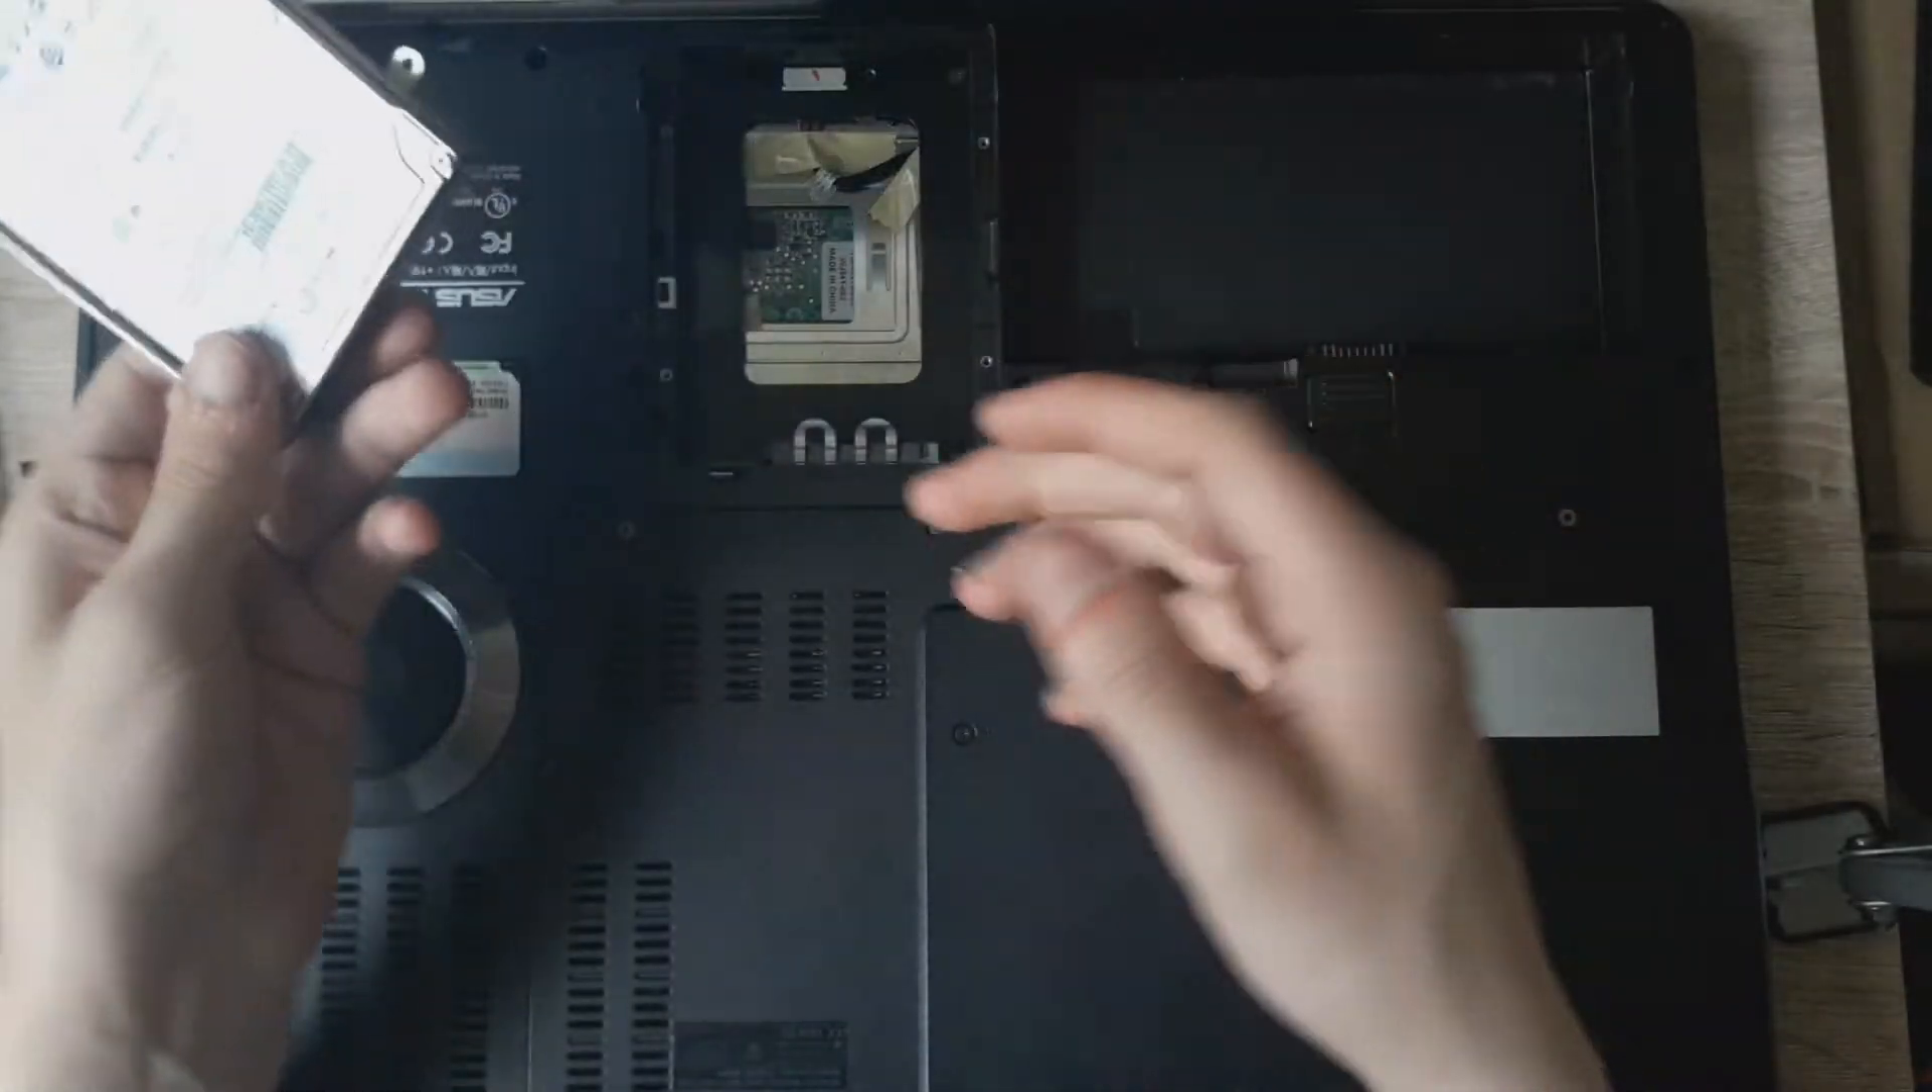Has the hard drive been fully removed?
Yes.